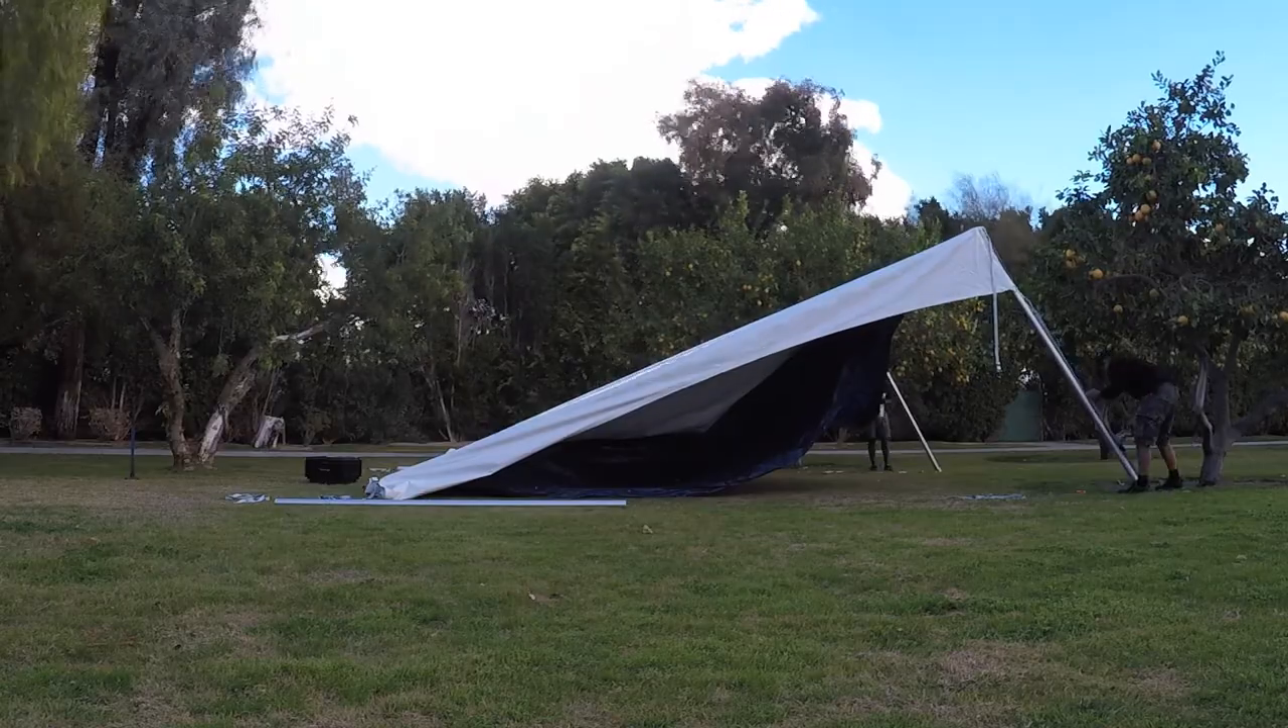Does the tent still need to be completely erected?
Yes.